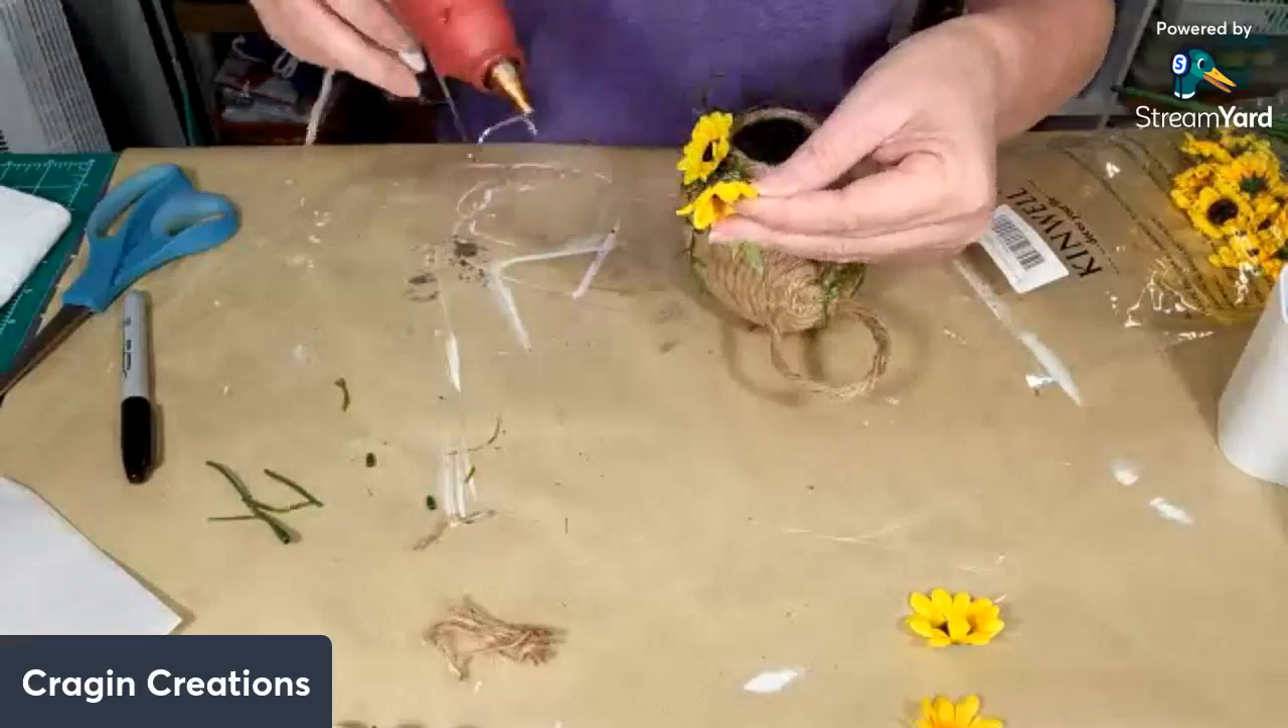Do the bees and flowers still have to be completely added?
Yes.